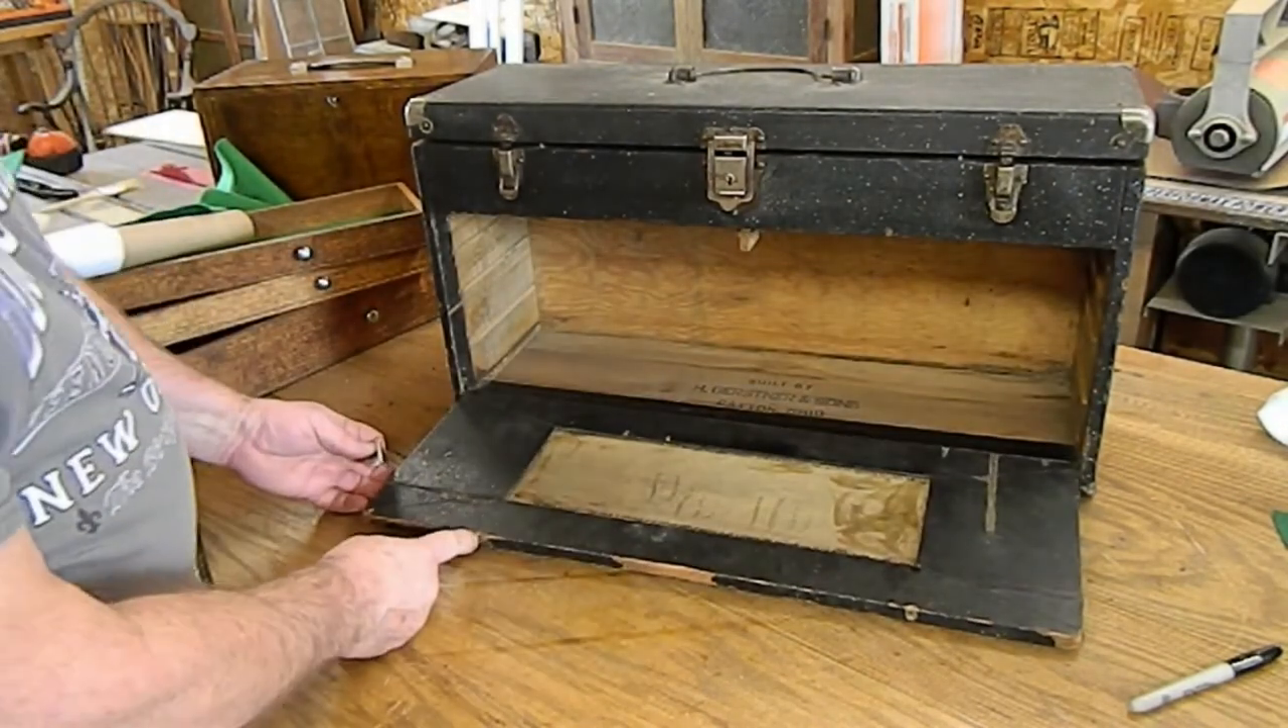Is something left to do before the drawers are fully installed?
Yes.